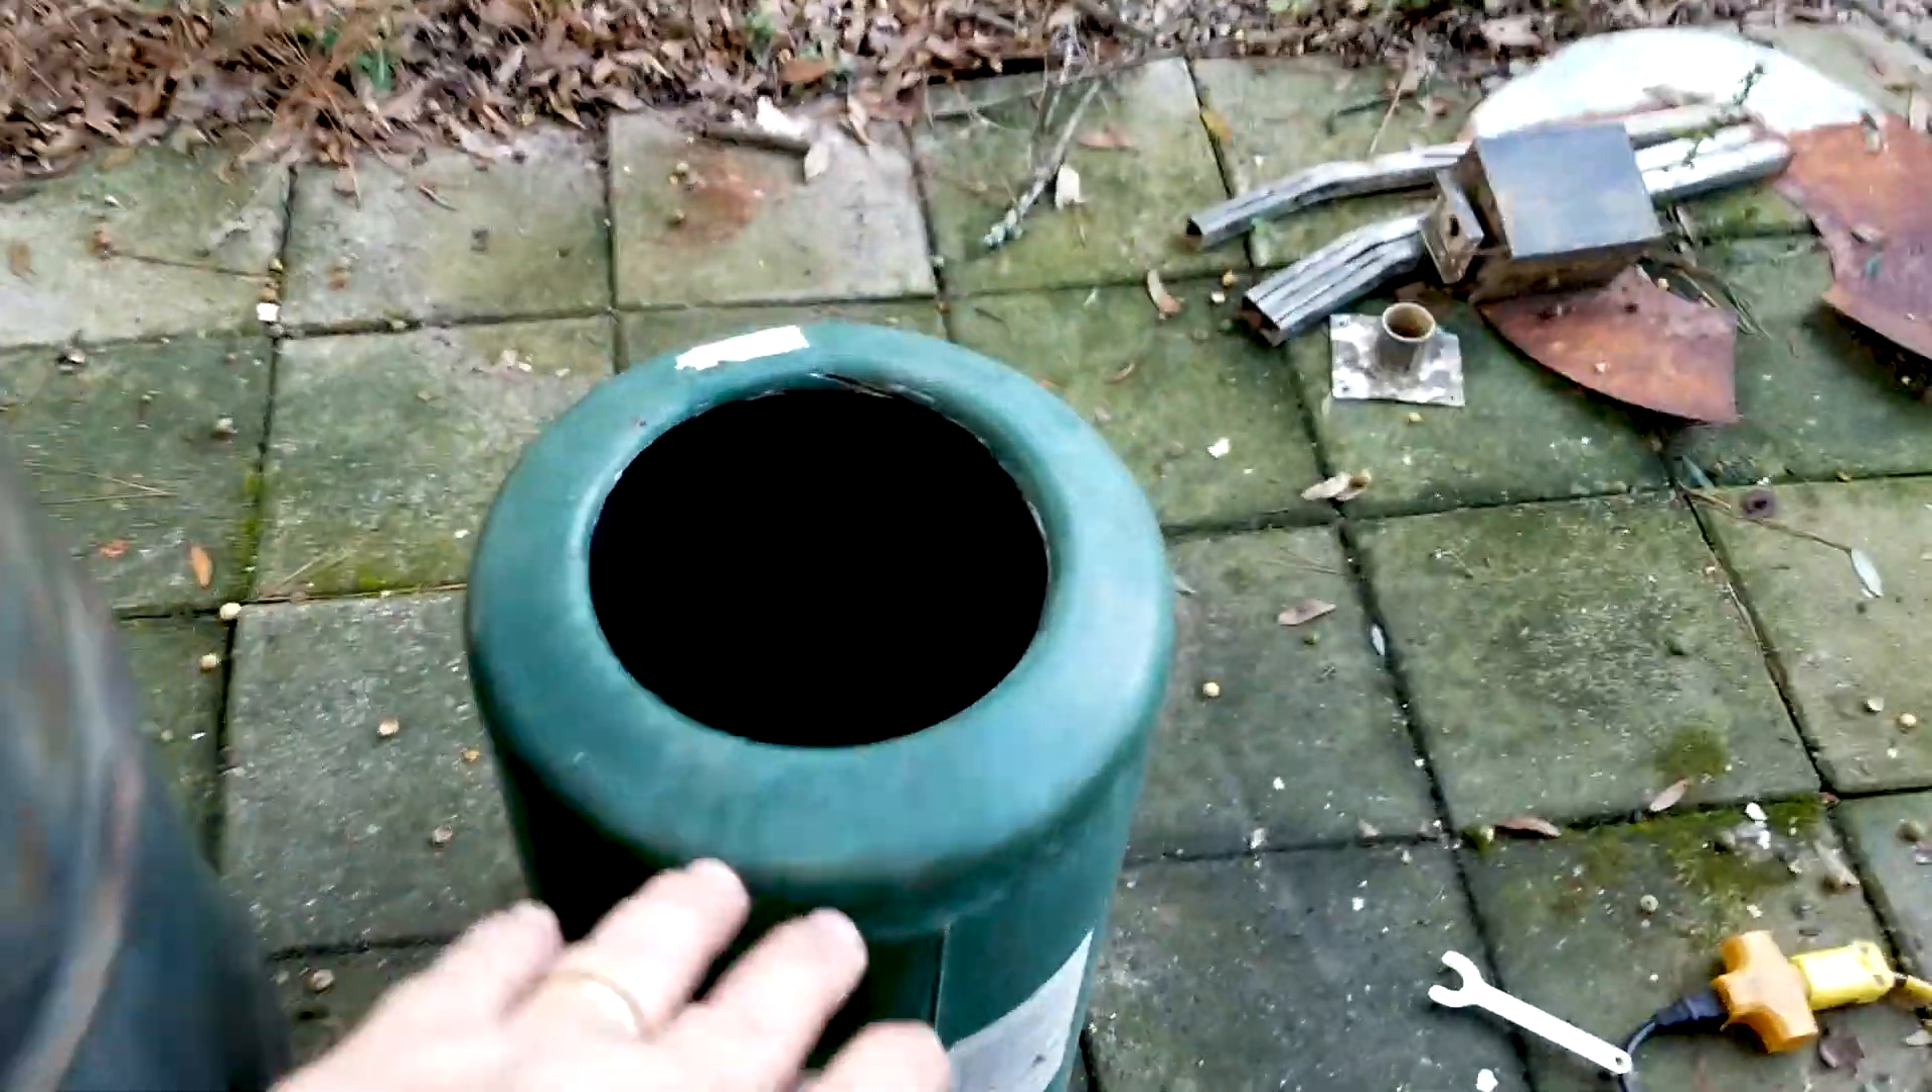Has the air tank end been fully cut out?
Yes.